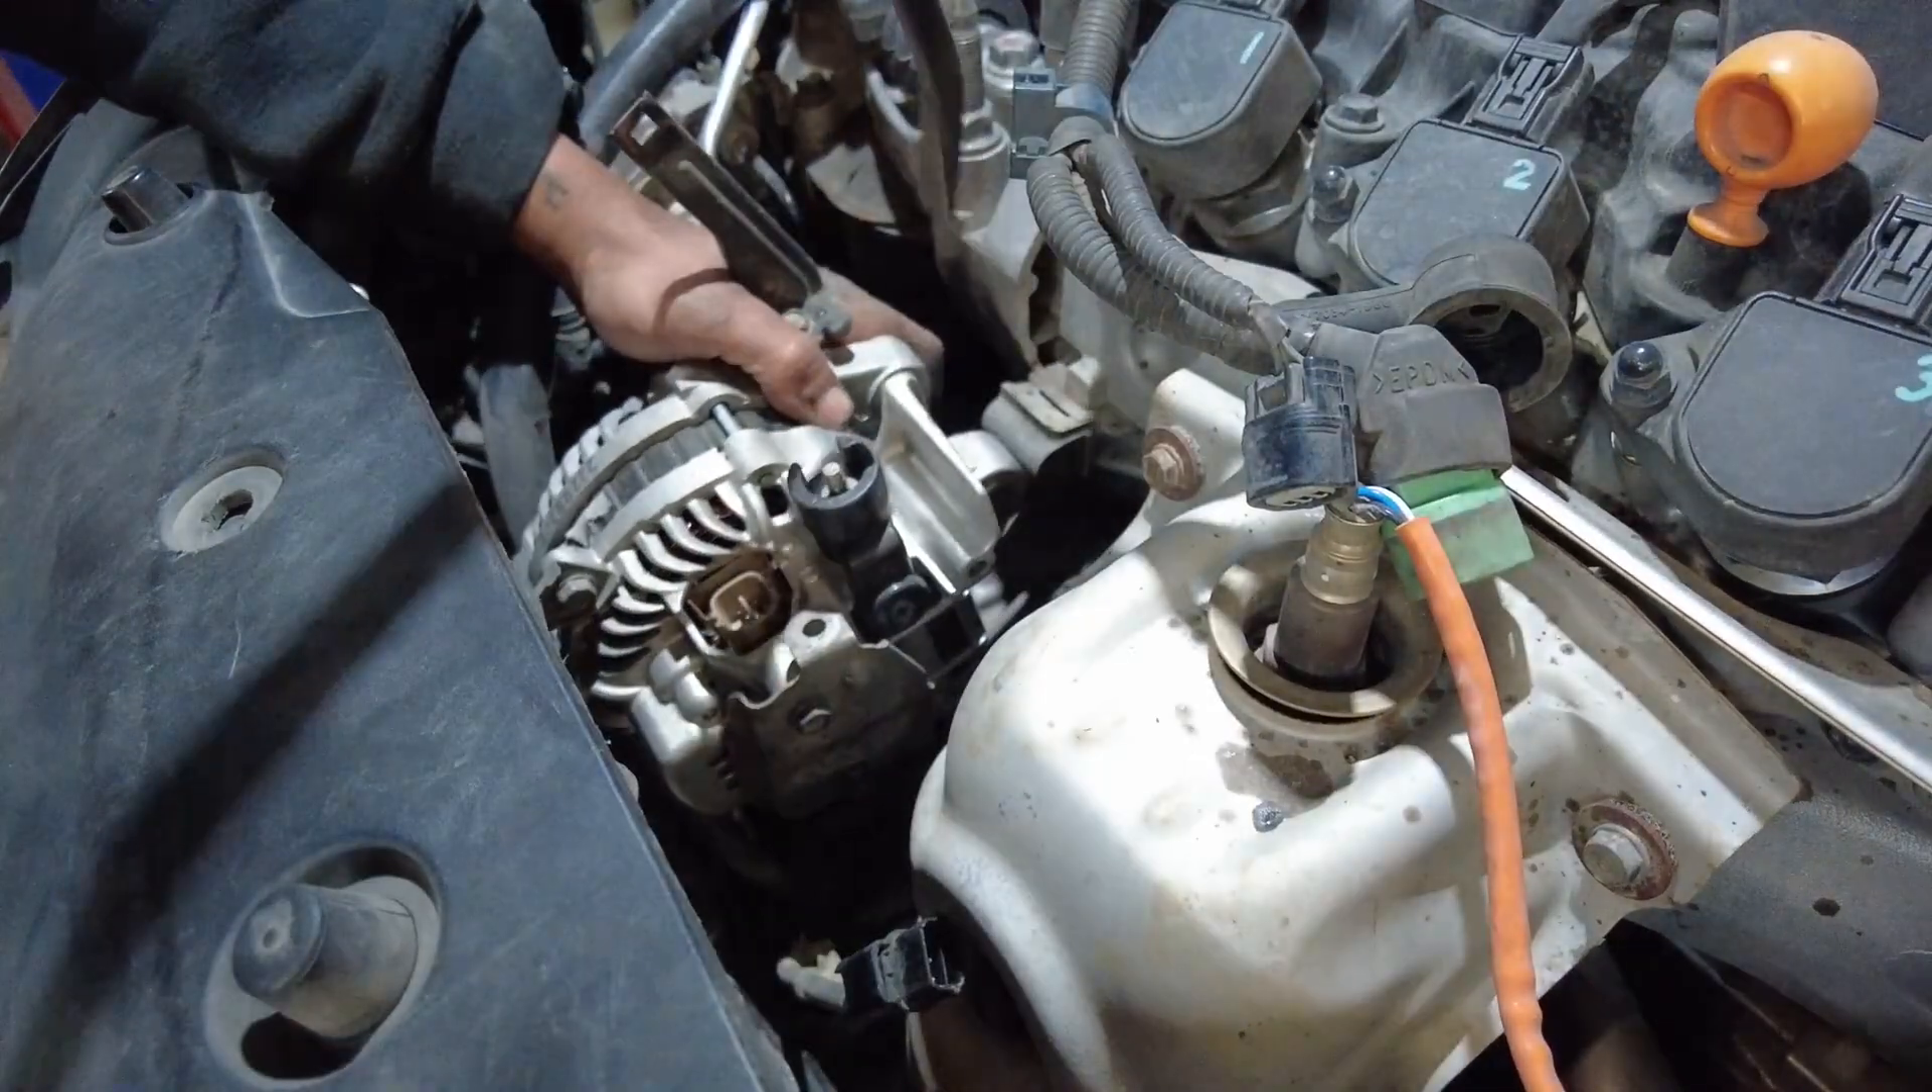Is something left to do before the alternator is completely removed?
Yes.